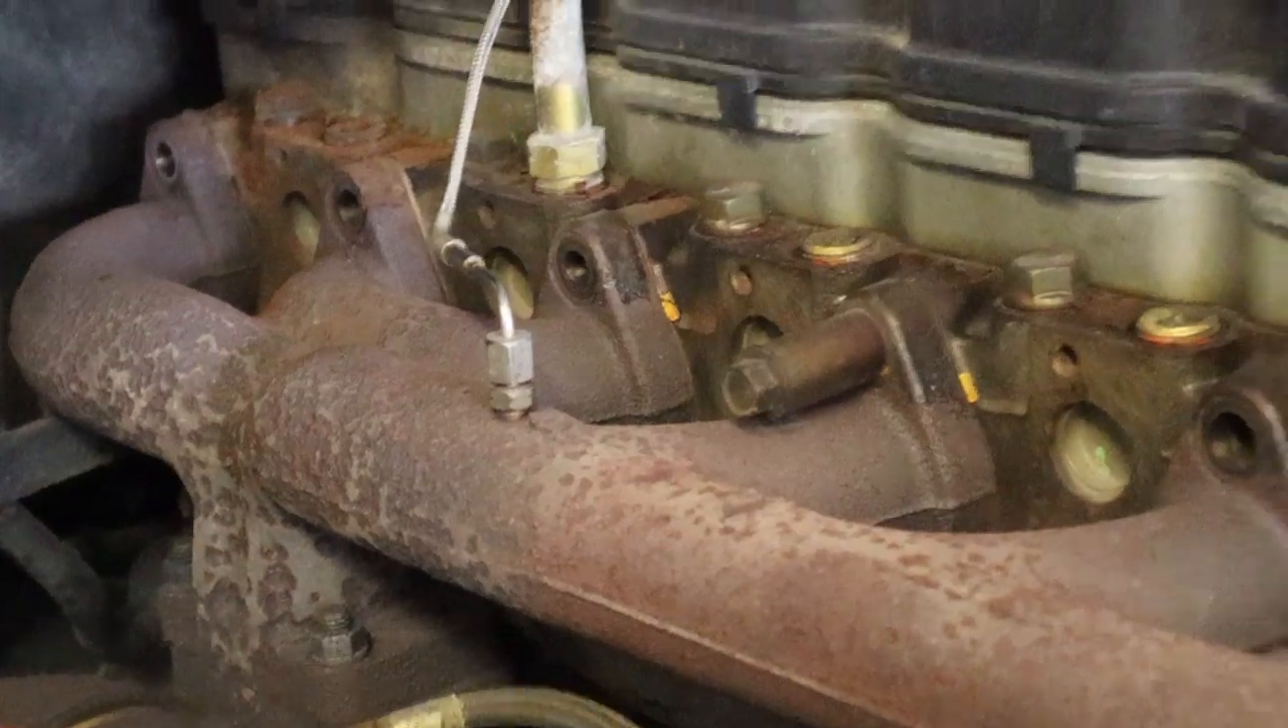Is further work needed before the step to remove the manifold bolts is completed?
Yes.